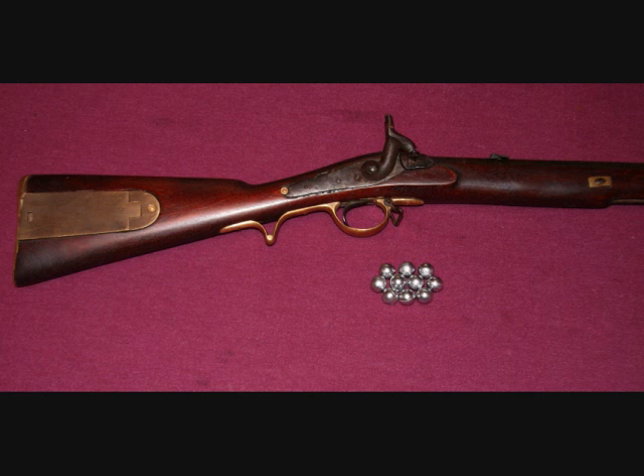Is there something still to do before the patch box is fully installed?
No.